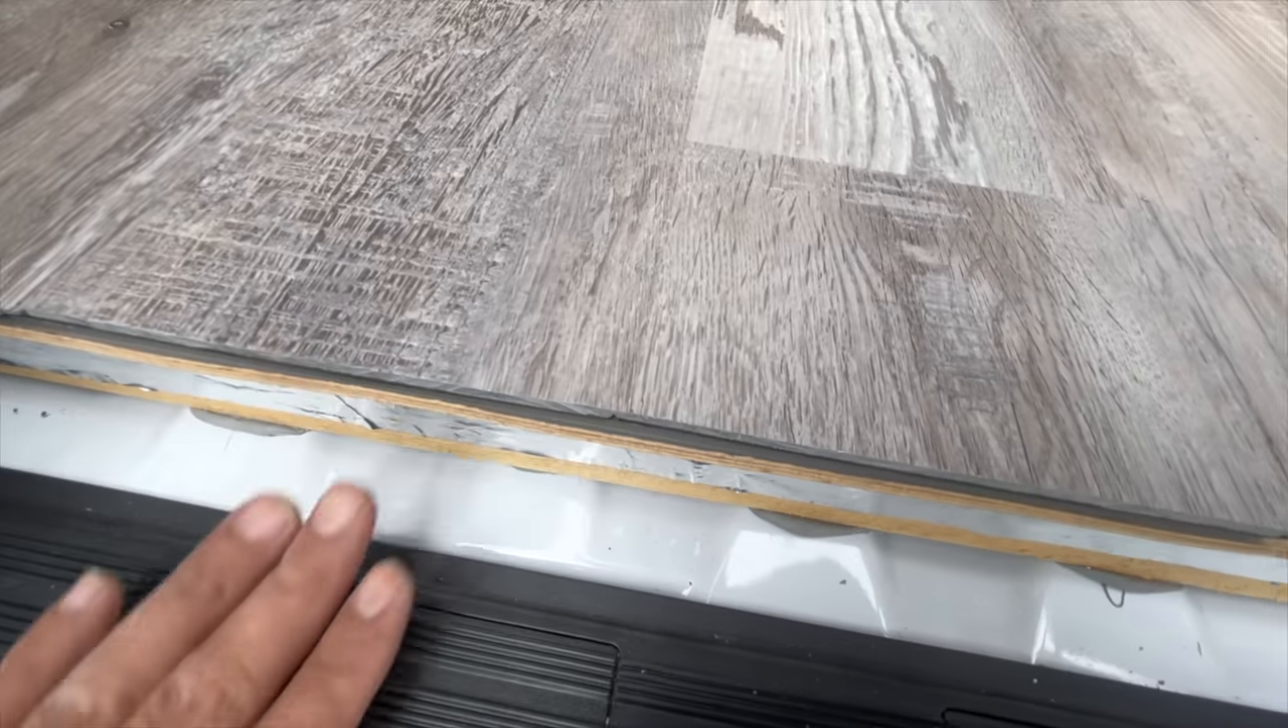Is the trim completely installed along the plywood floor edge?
No.